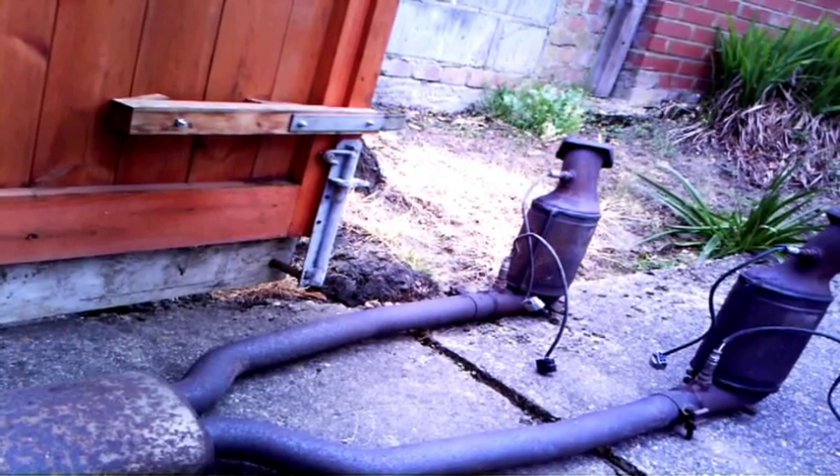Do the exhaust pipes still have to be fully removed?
No.